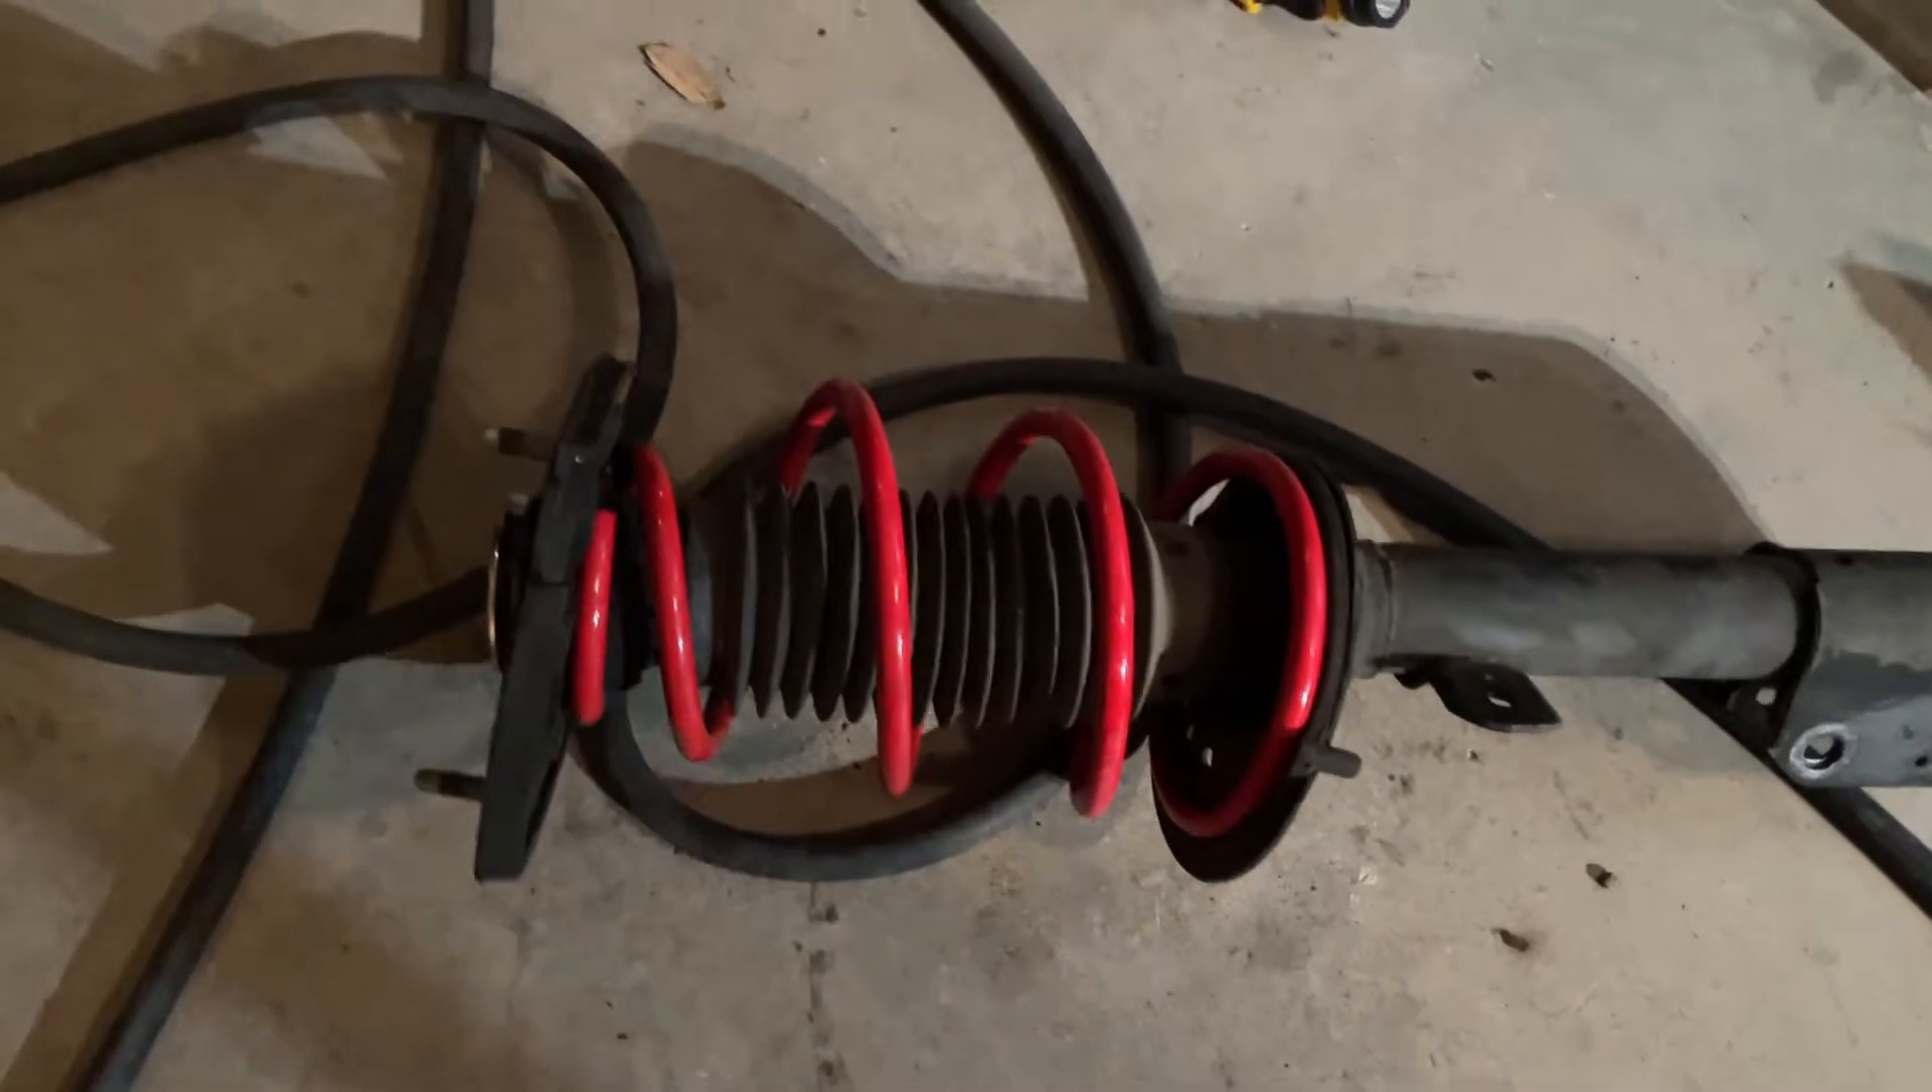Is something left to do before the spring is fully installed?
No.